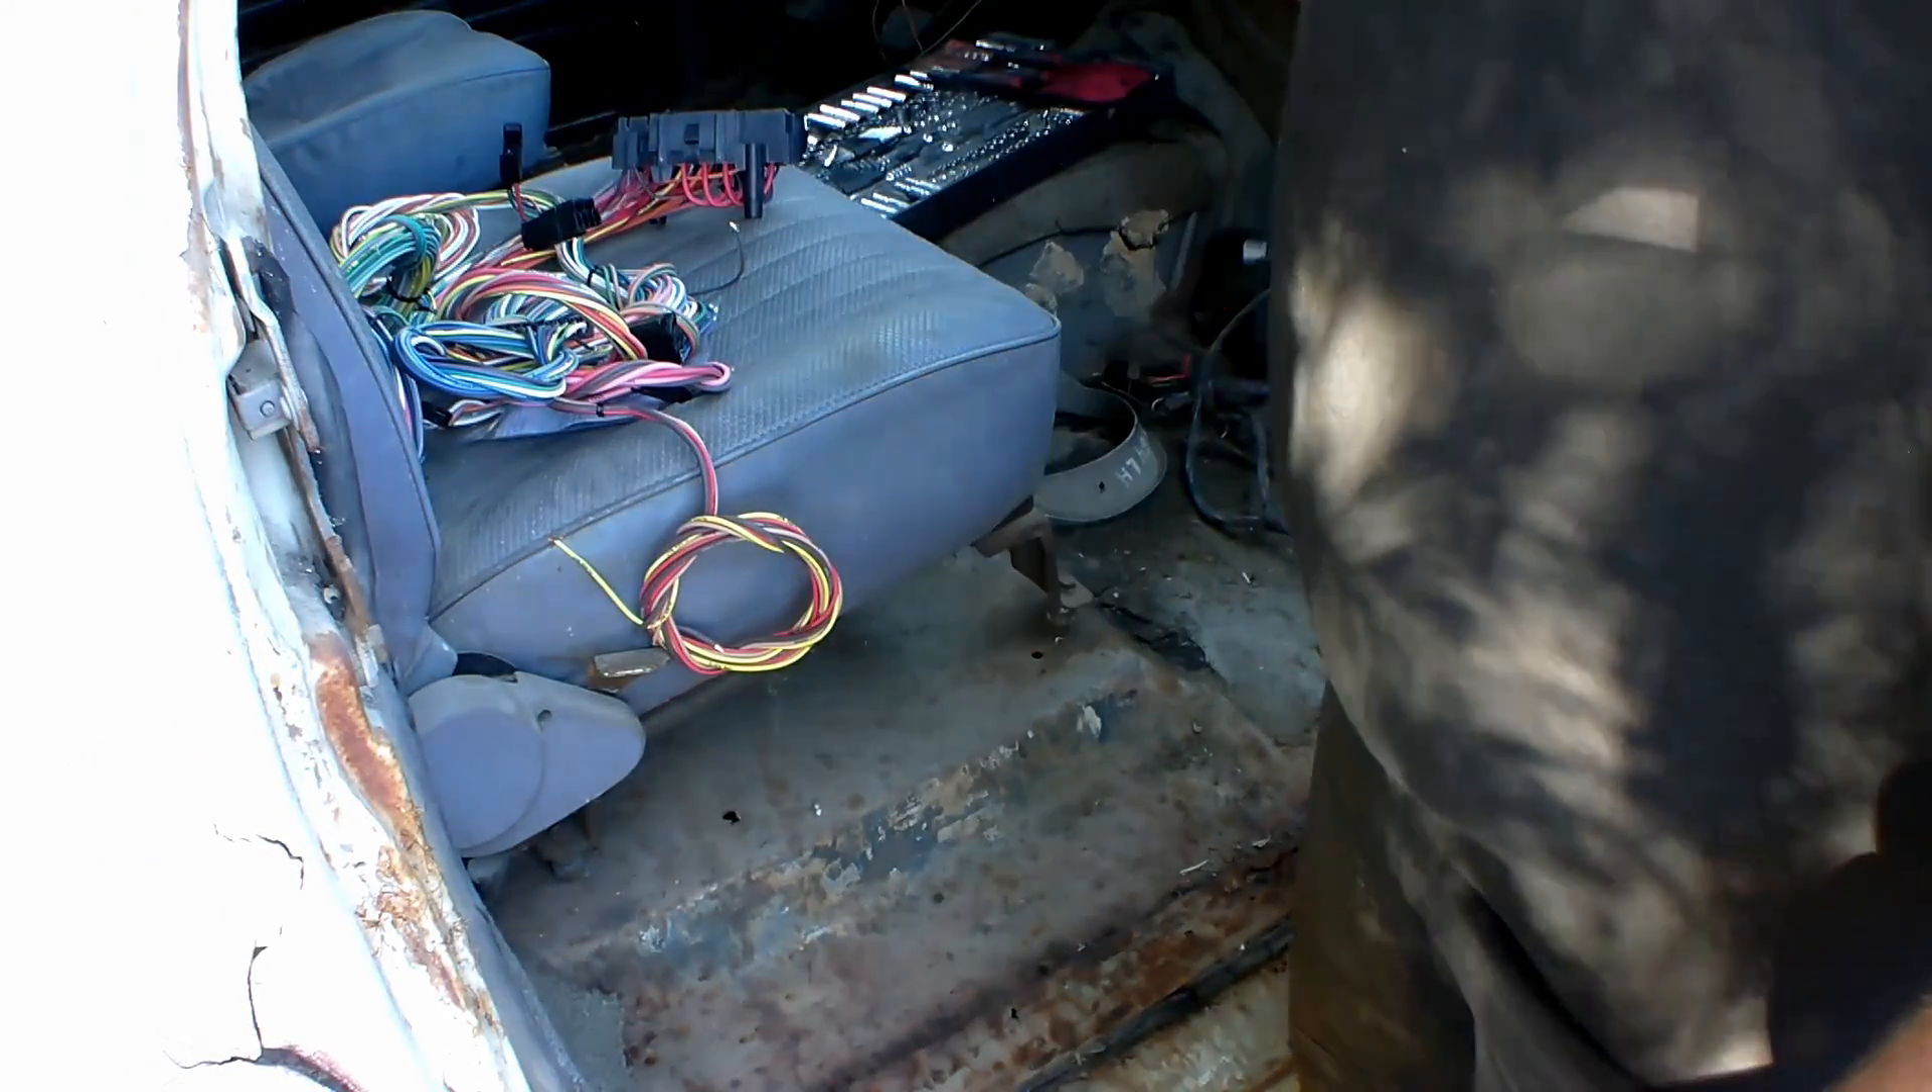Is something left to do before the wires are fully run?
Yes.